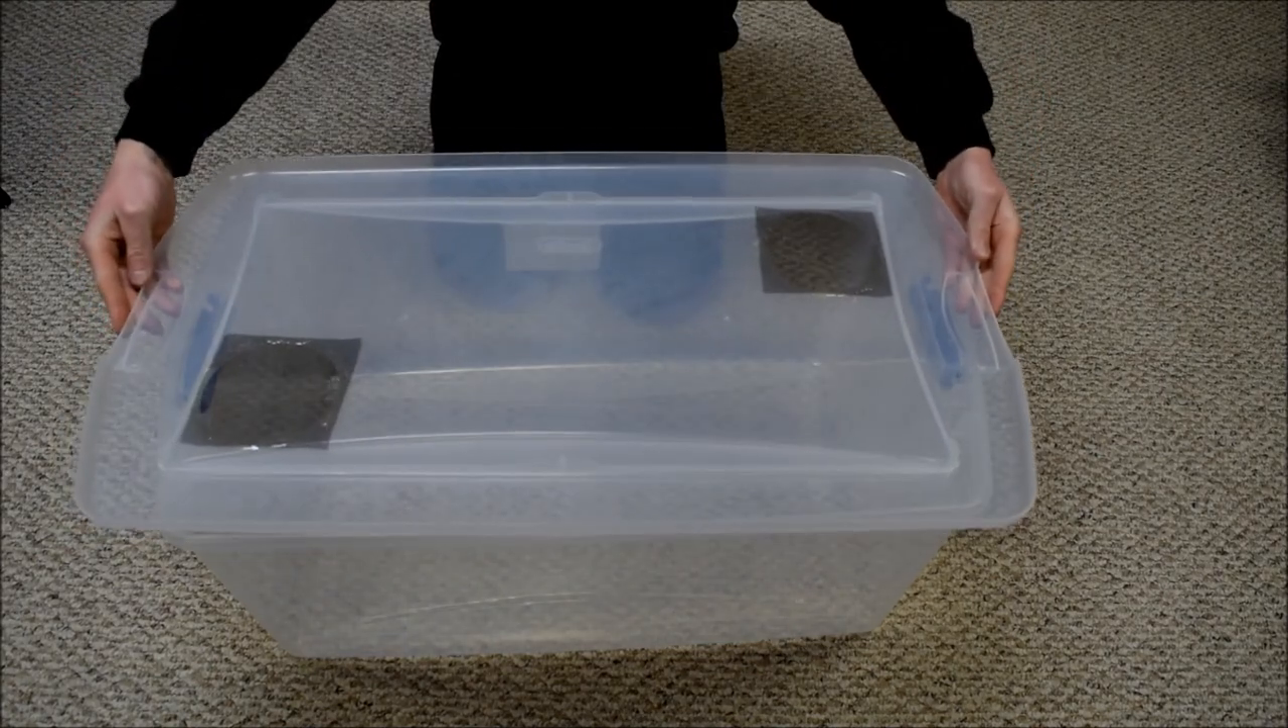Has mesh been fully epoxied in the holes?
Yes.